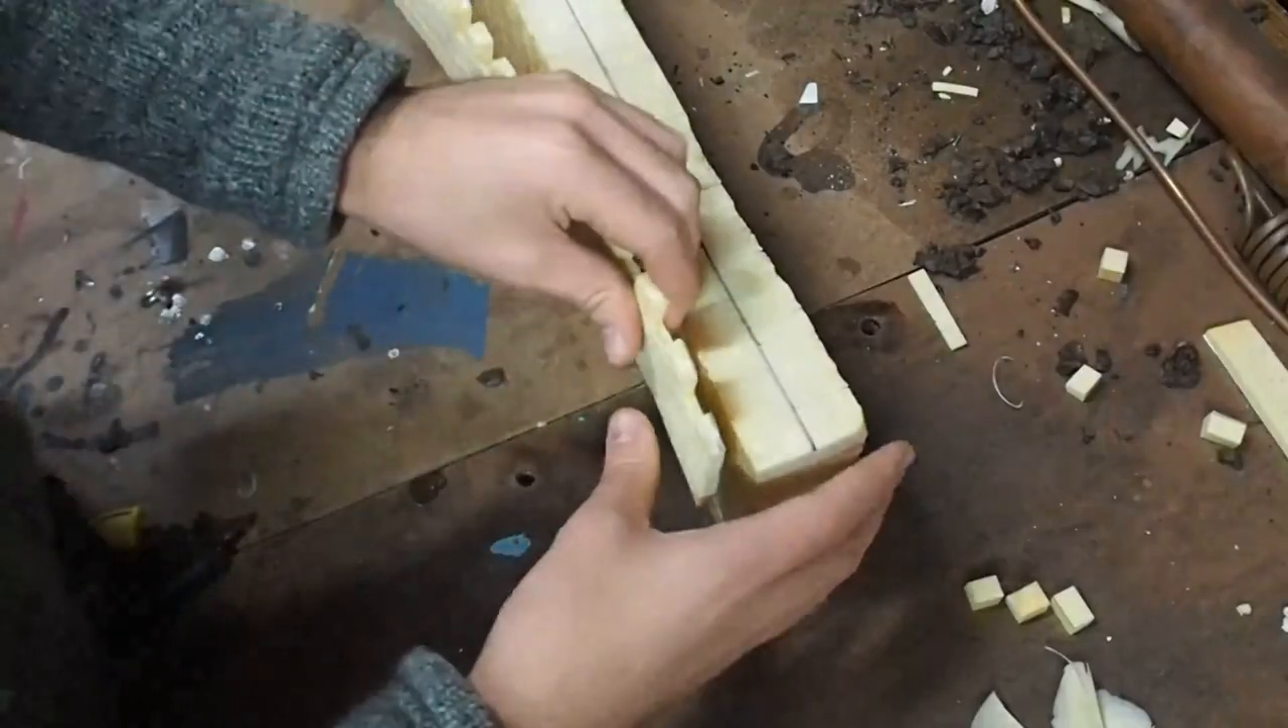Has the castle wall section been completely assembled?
No.